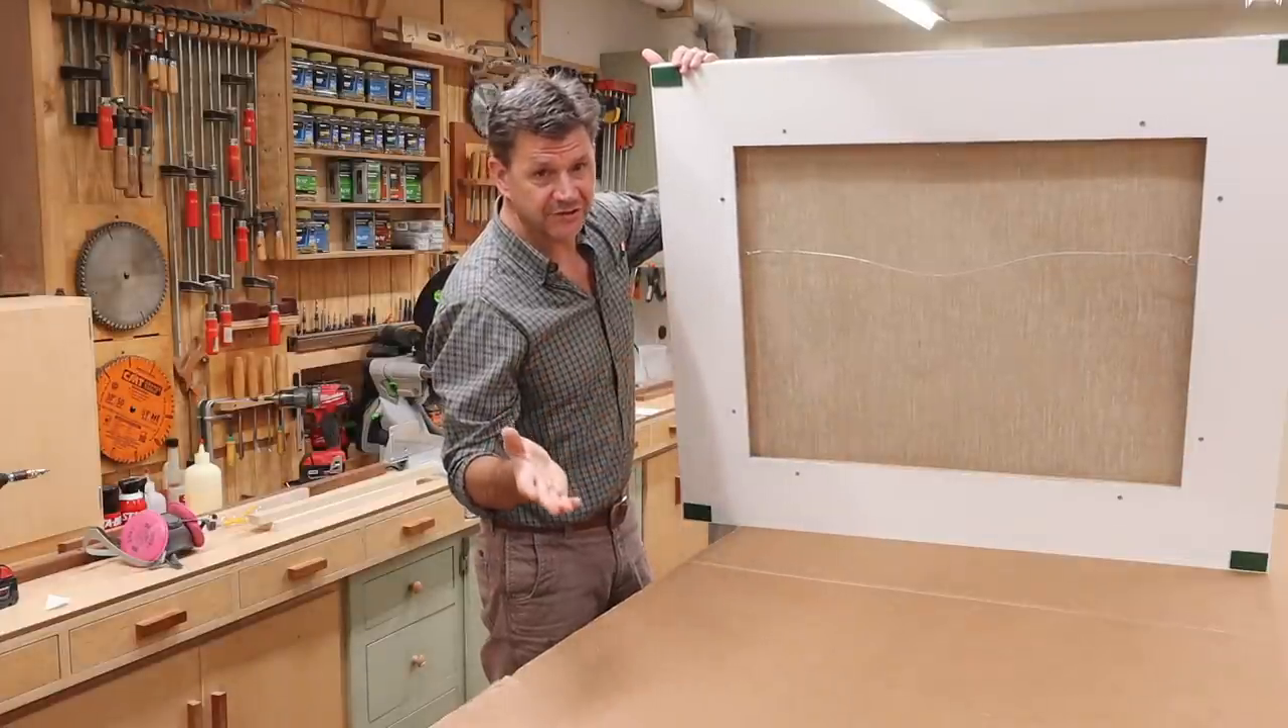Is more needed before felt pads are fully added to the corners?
No.